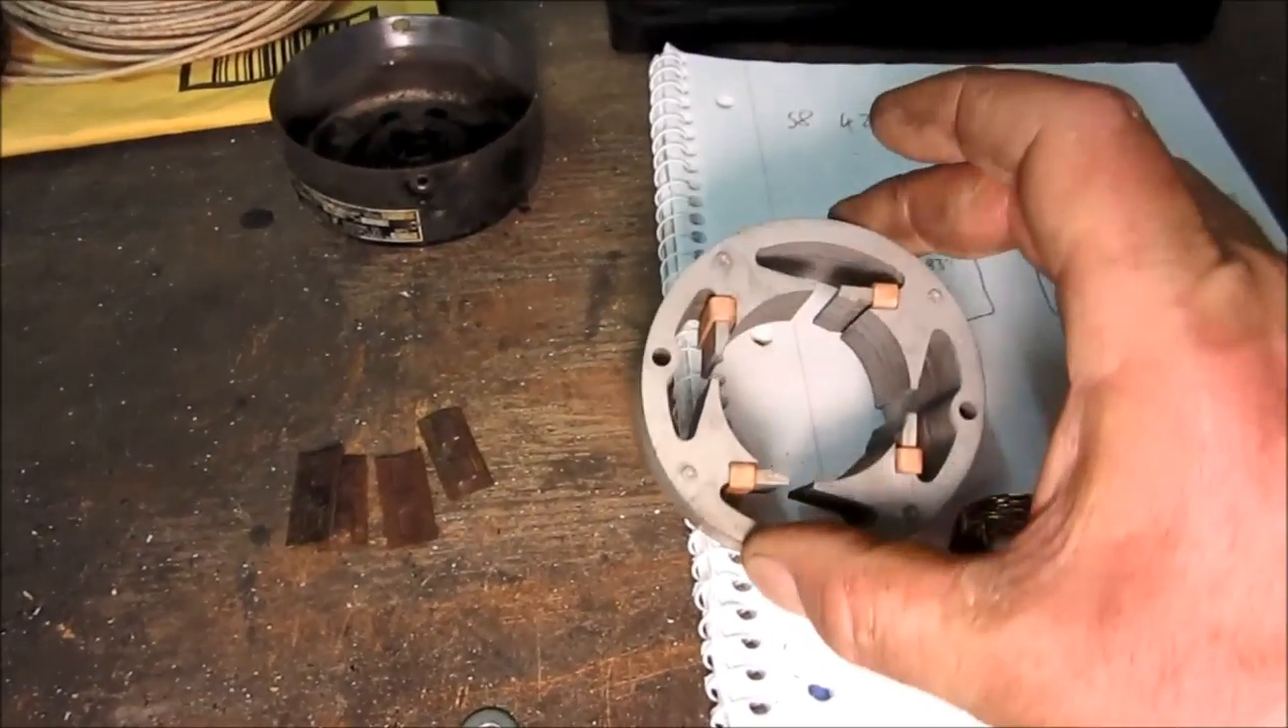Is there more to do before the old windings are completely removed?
No.